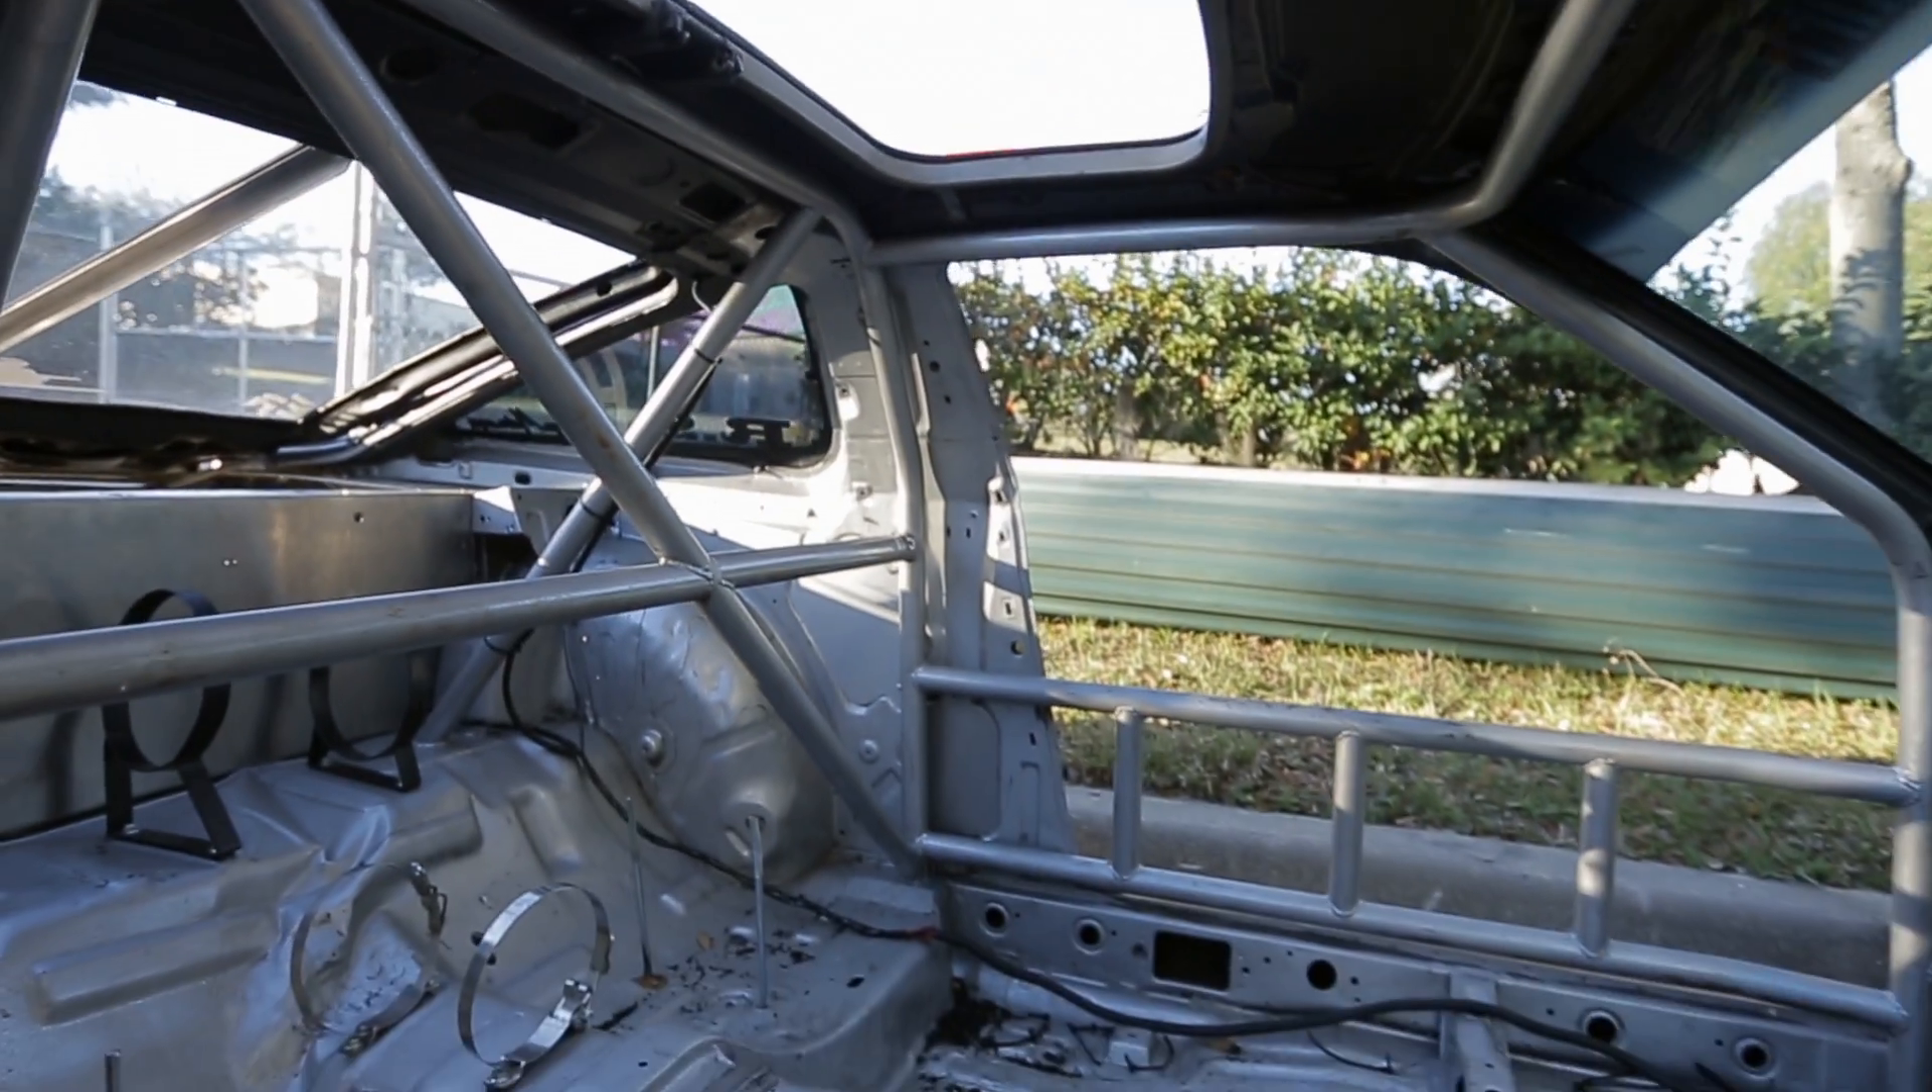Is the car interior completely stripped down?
Yes.